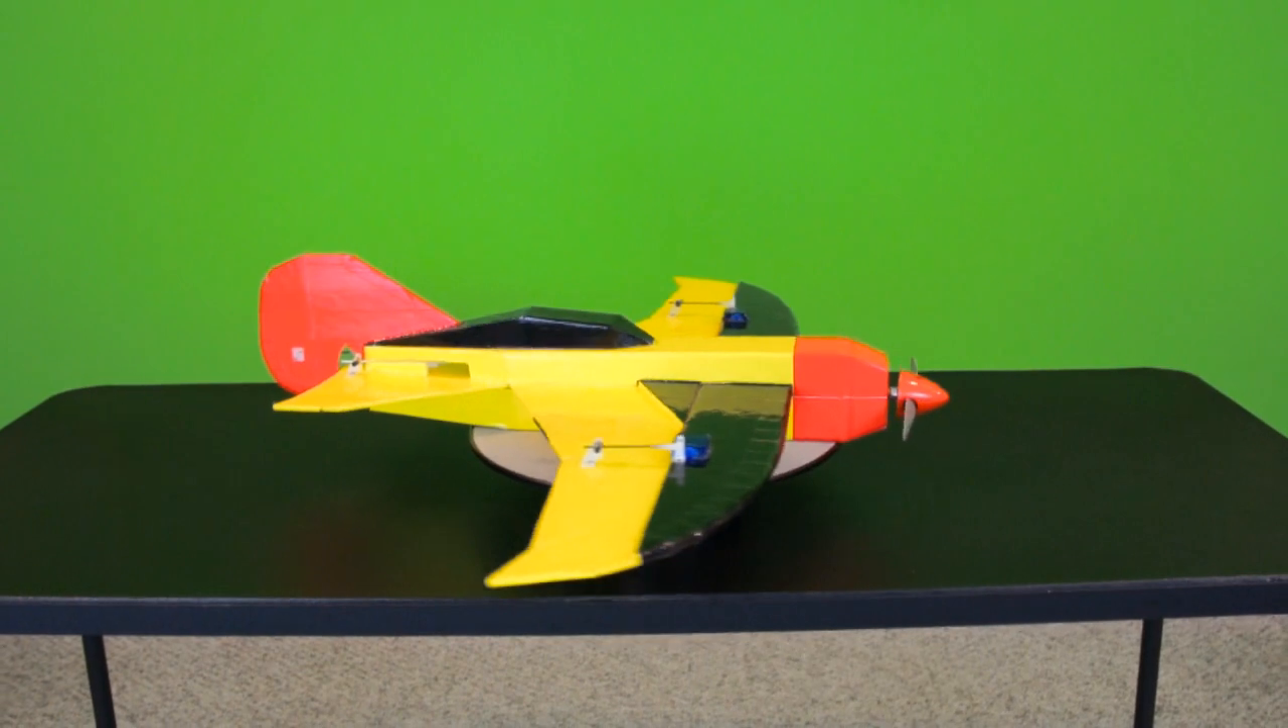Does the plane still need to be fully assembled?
No.